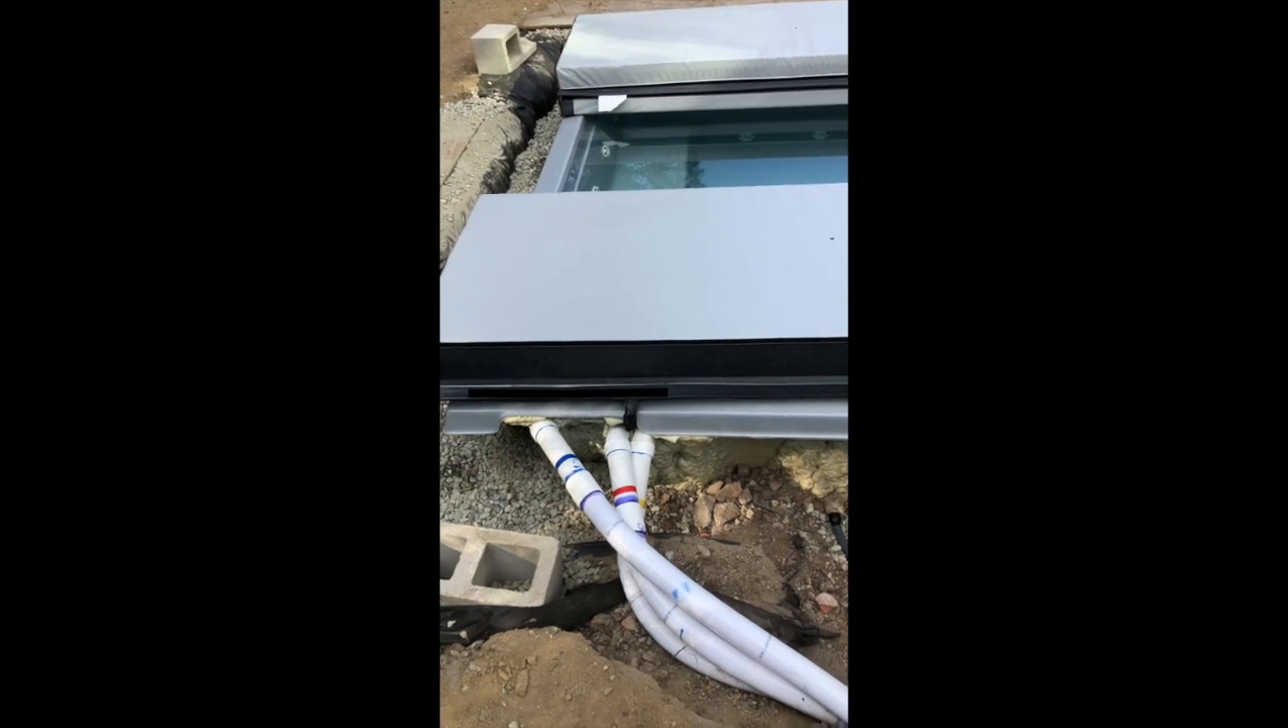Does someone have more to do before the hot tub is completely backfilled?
Yes.